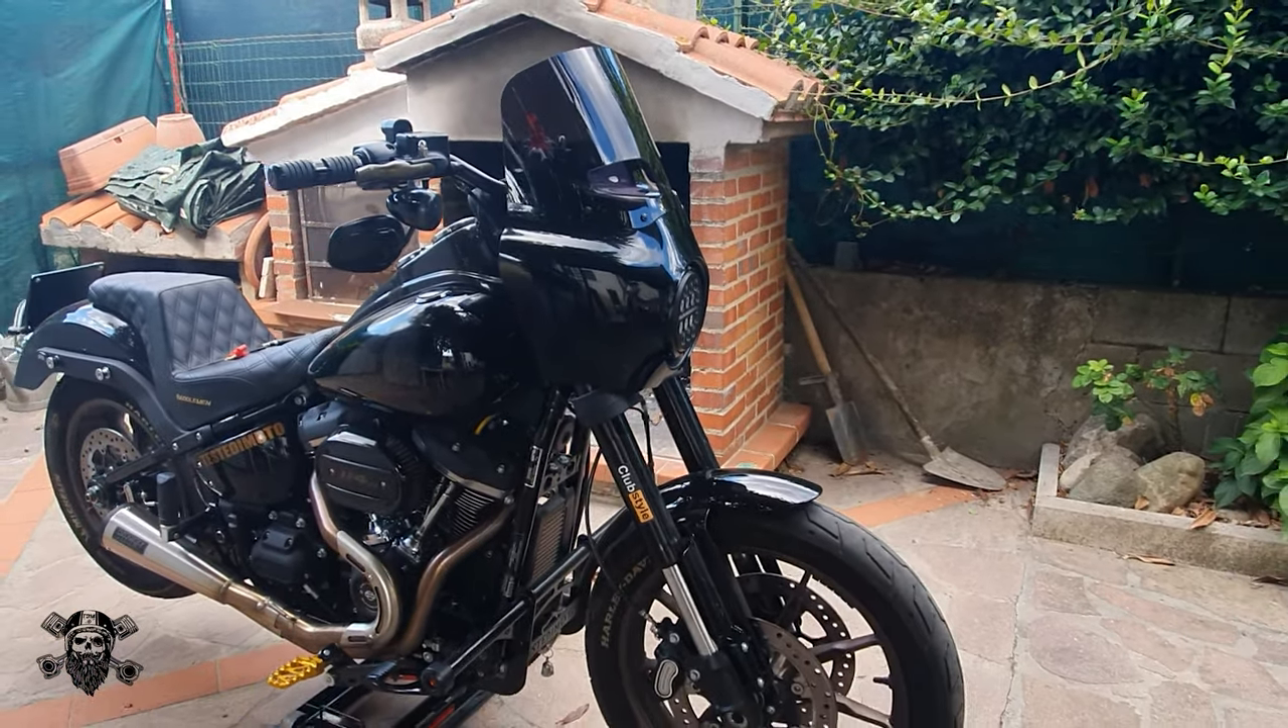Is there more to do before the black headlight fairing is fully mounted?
No.